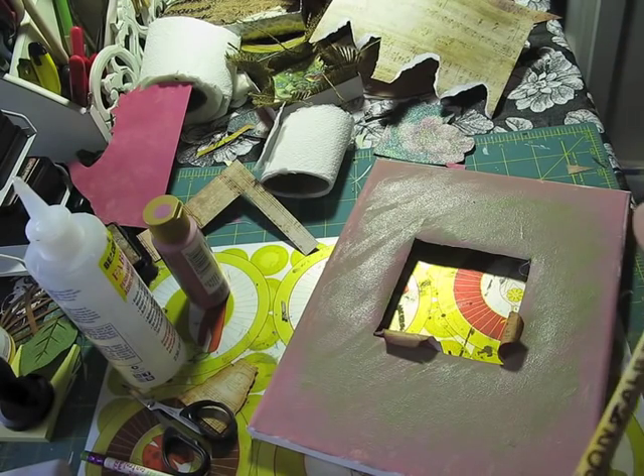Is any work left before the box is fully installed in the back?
Yes.